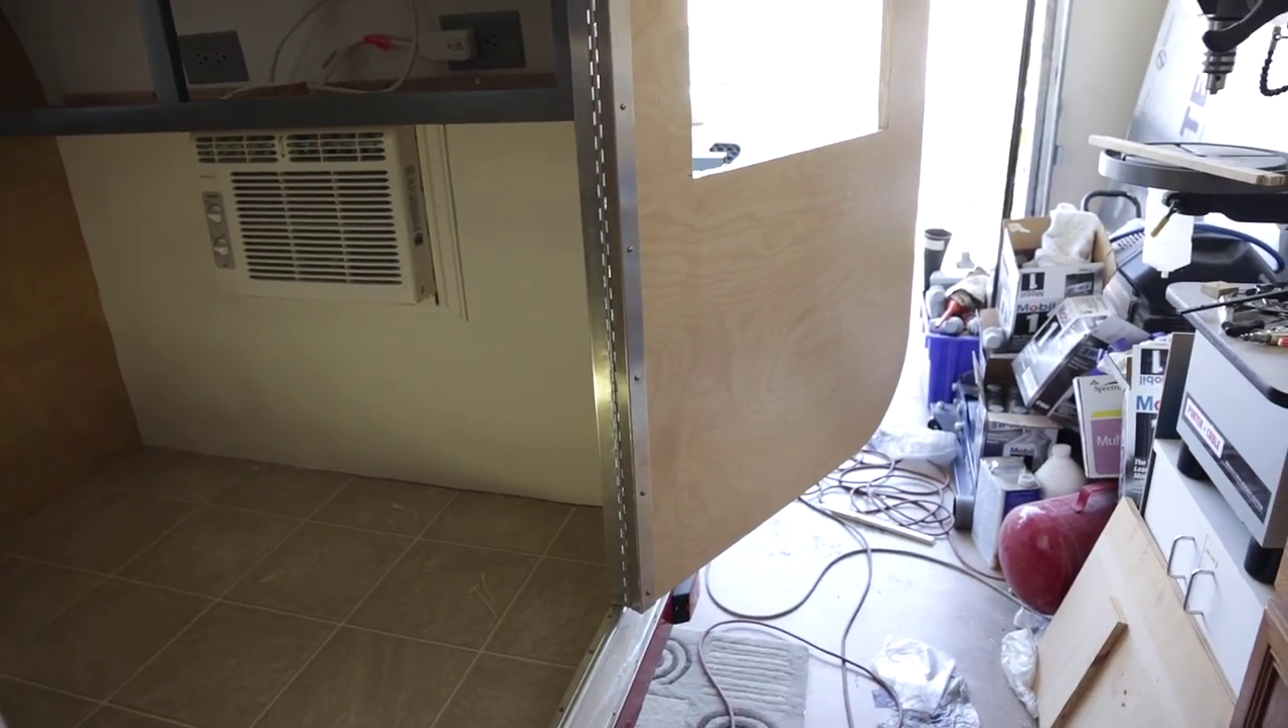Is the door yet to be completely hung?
No.